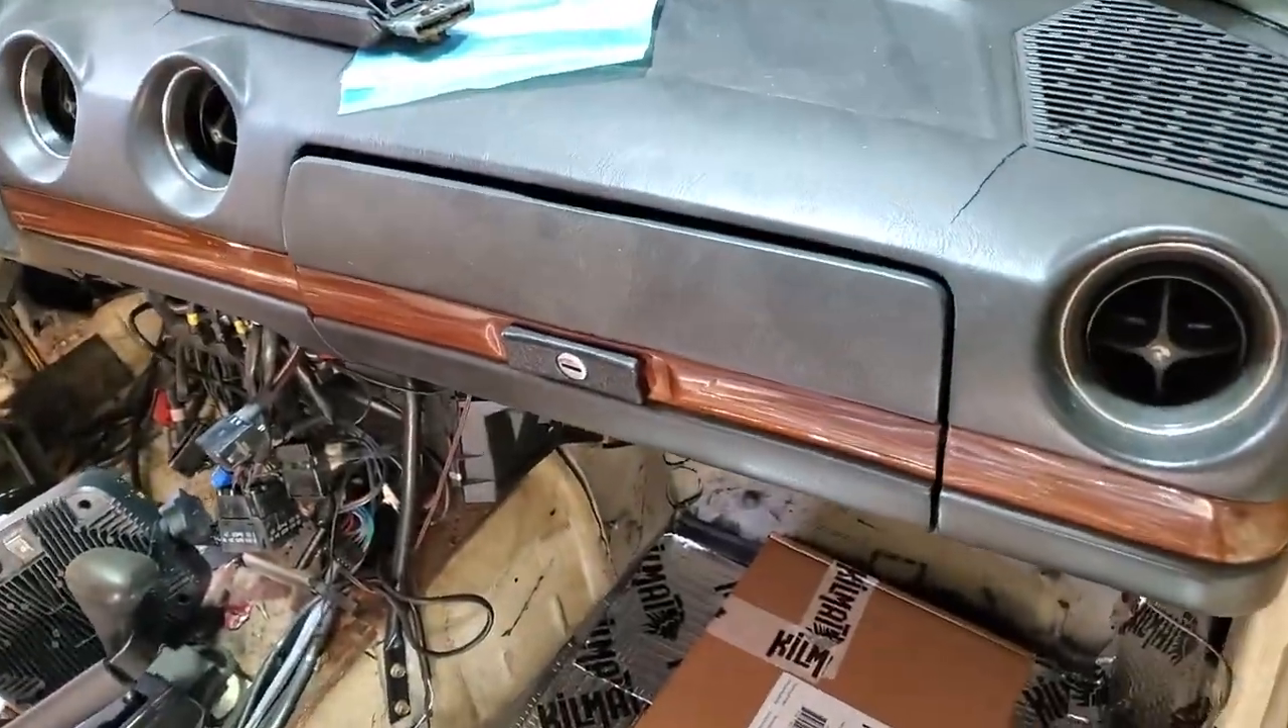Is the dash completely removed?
No.